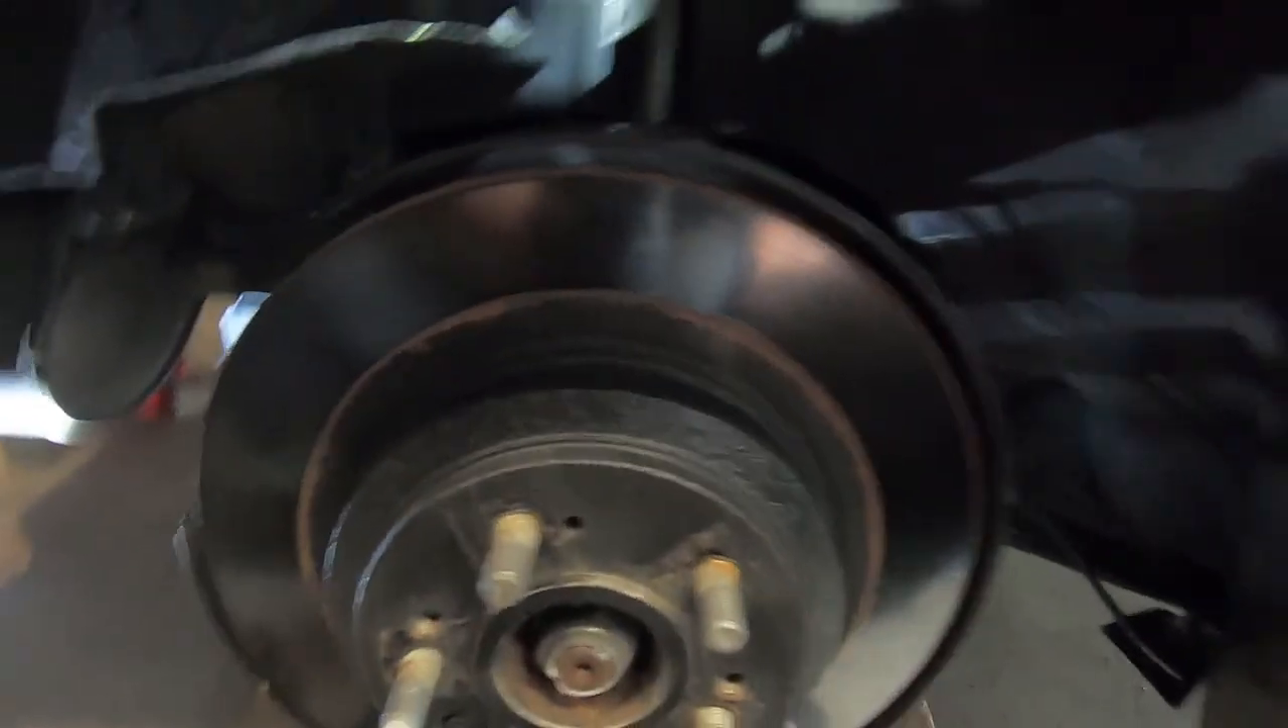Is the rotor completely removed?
No.